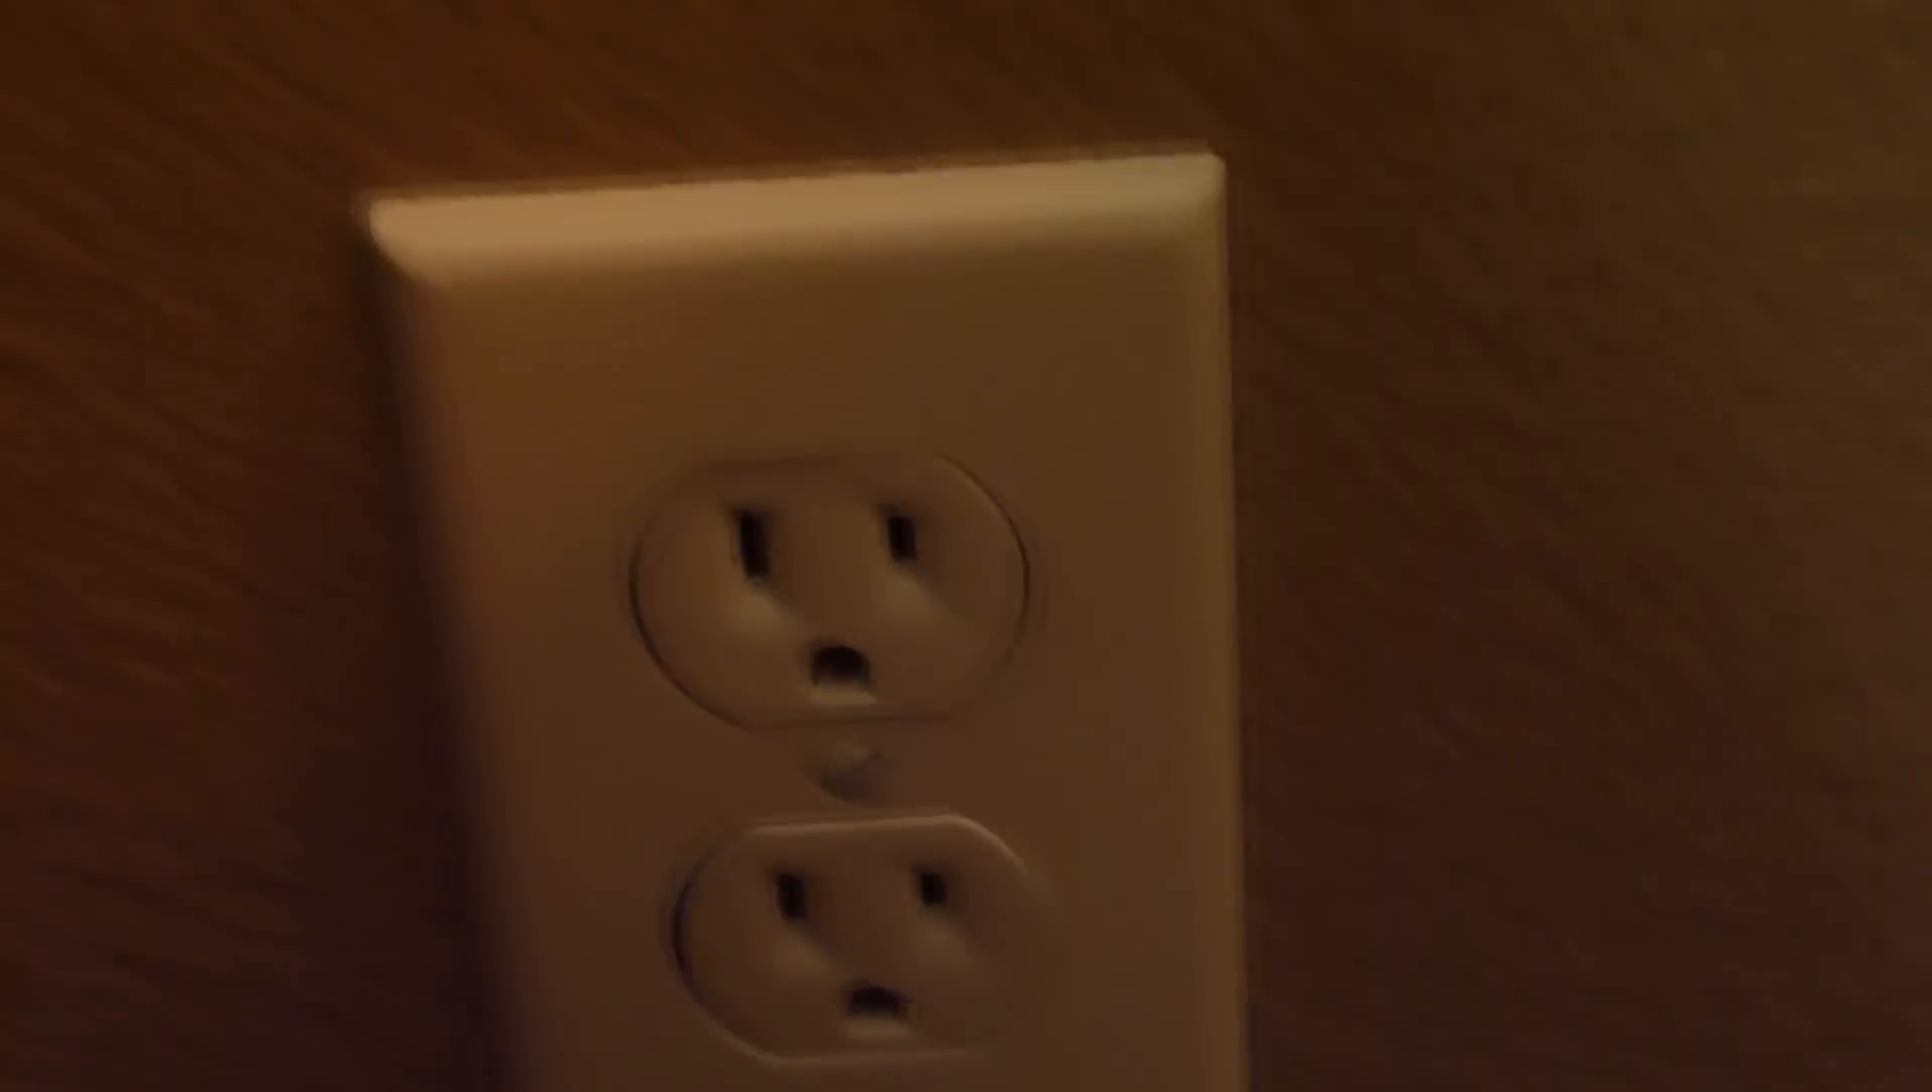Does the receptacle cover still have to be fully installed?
No.